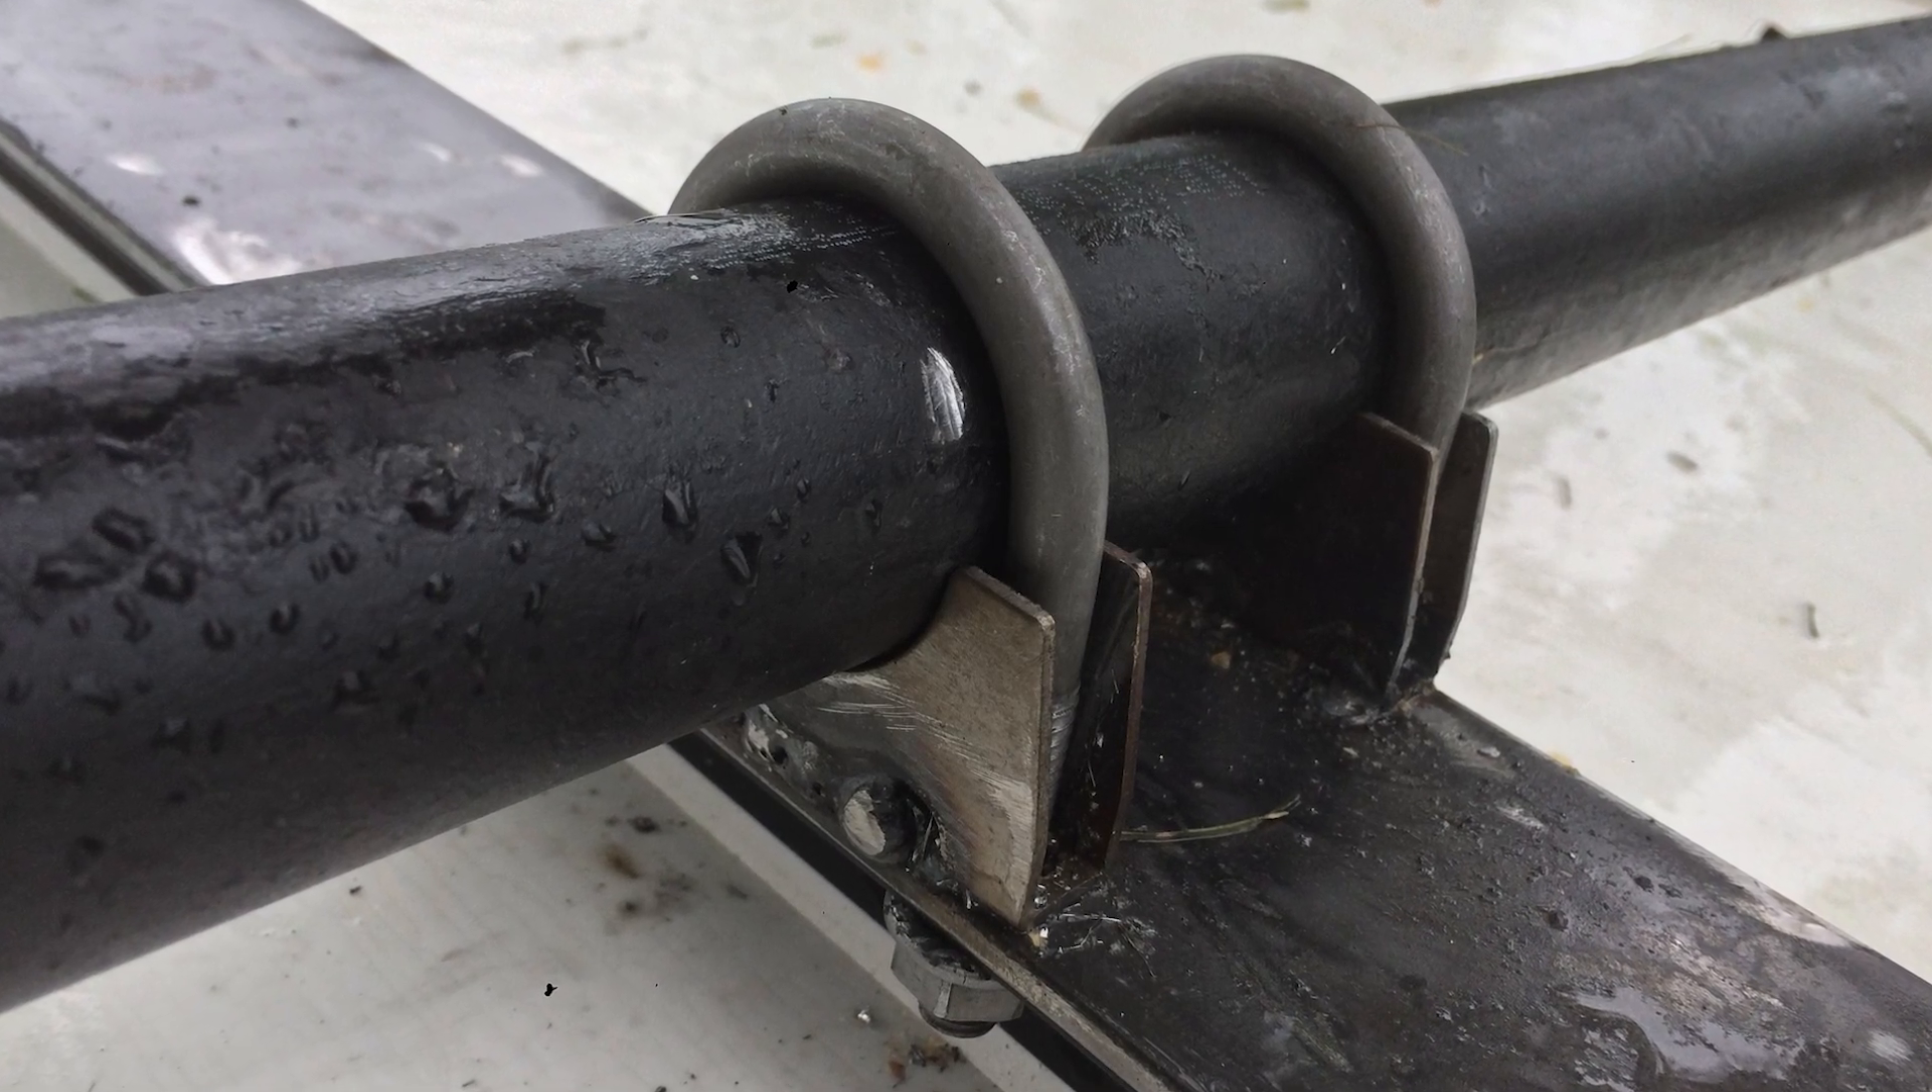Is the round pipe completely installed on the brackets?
Yes.